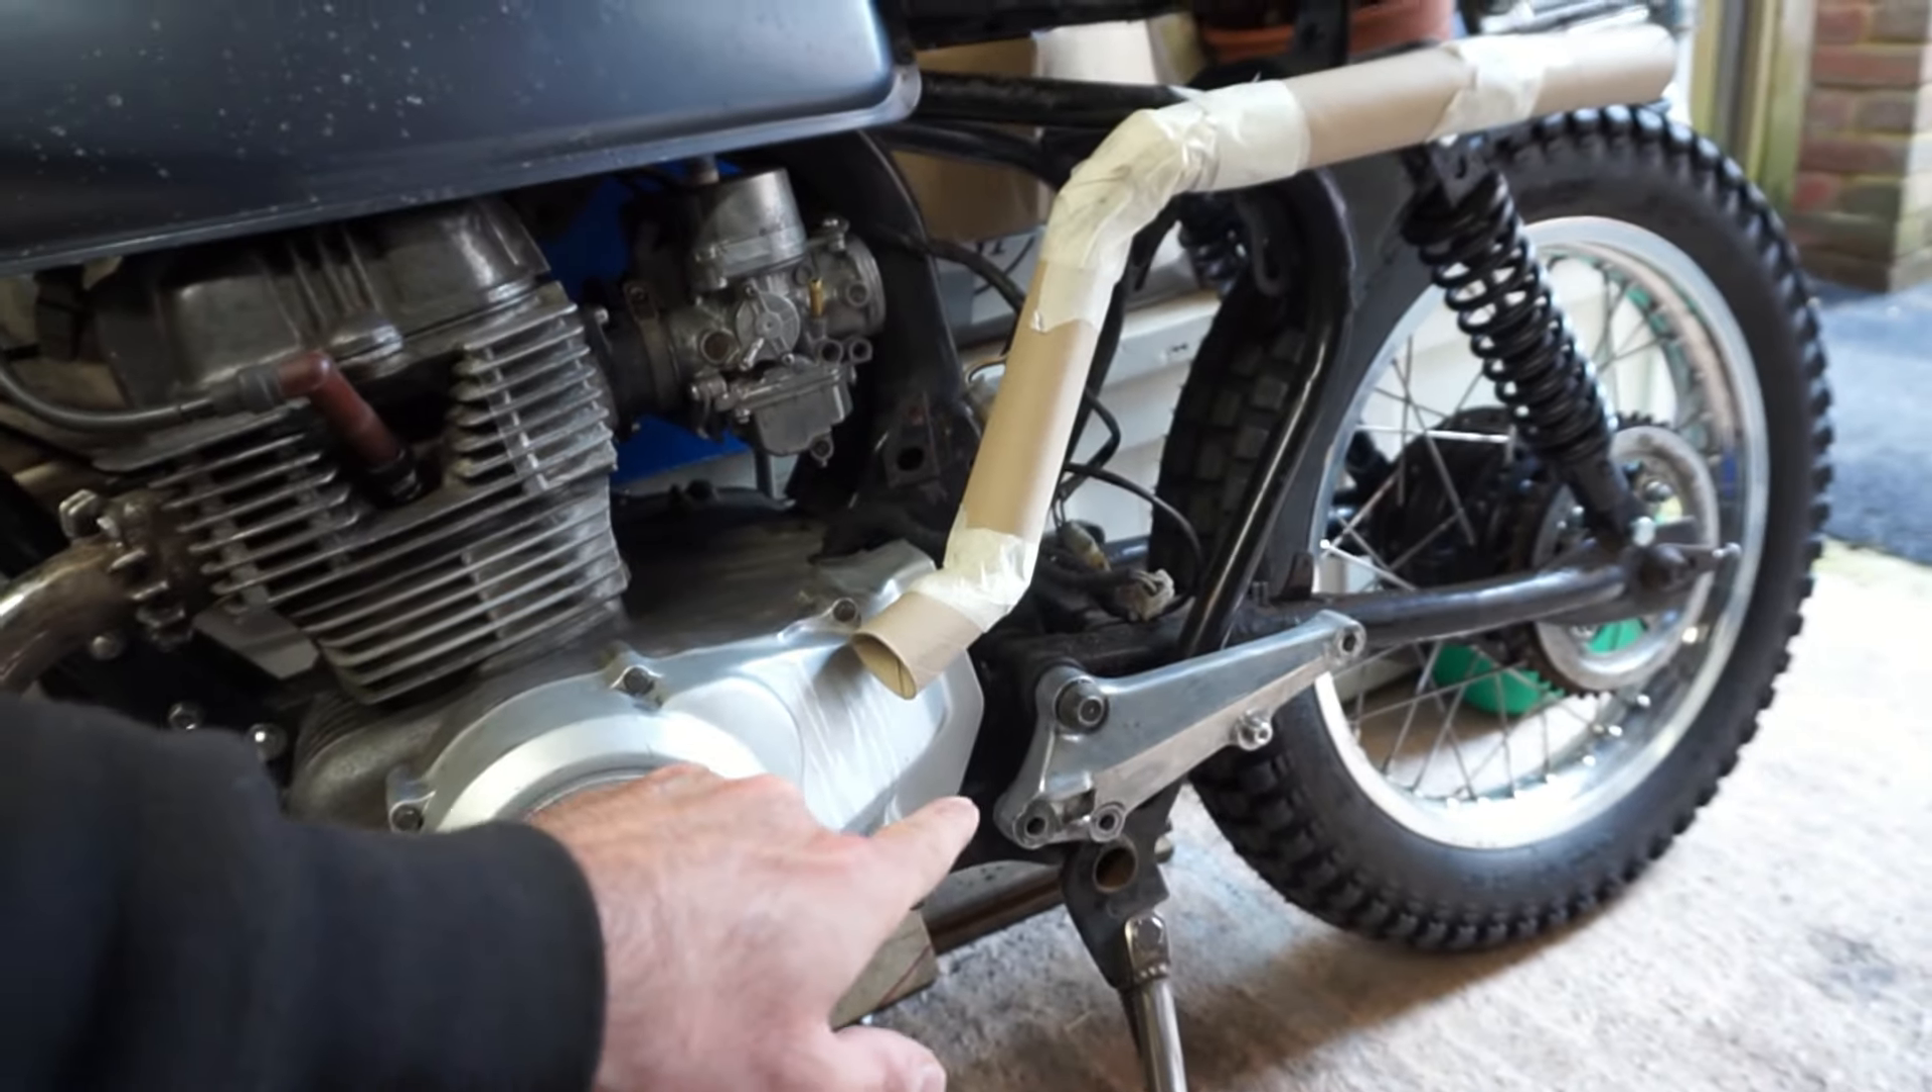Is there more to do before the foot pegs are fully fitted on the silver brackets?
Yes.